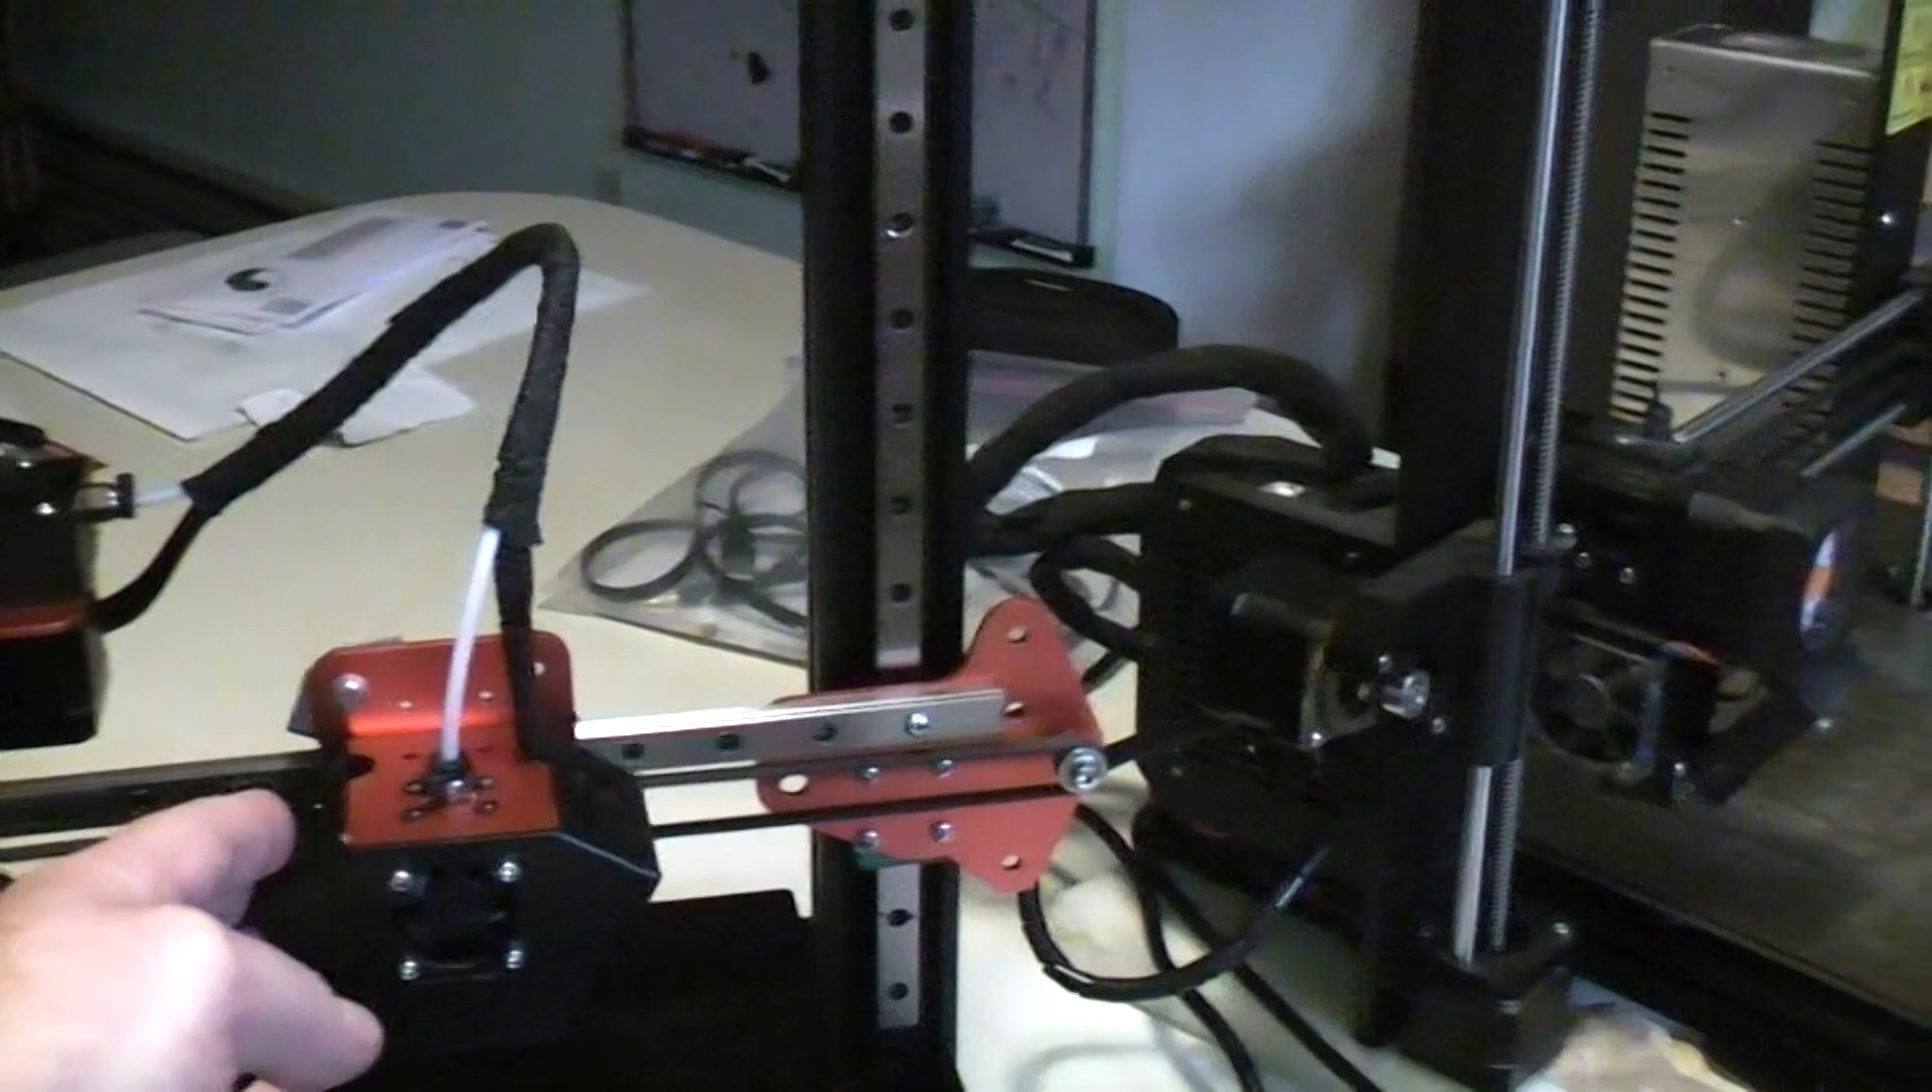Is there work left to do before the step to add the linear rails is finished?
No.